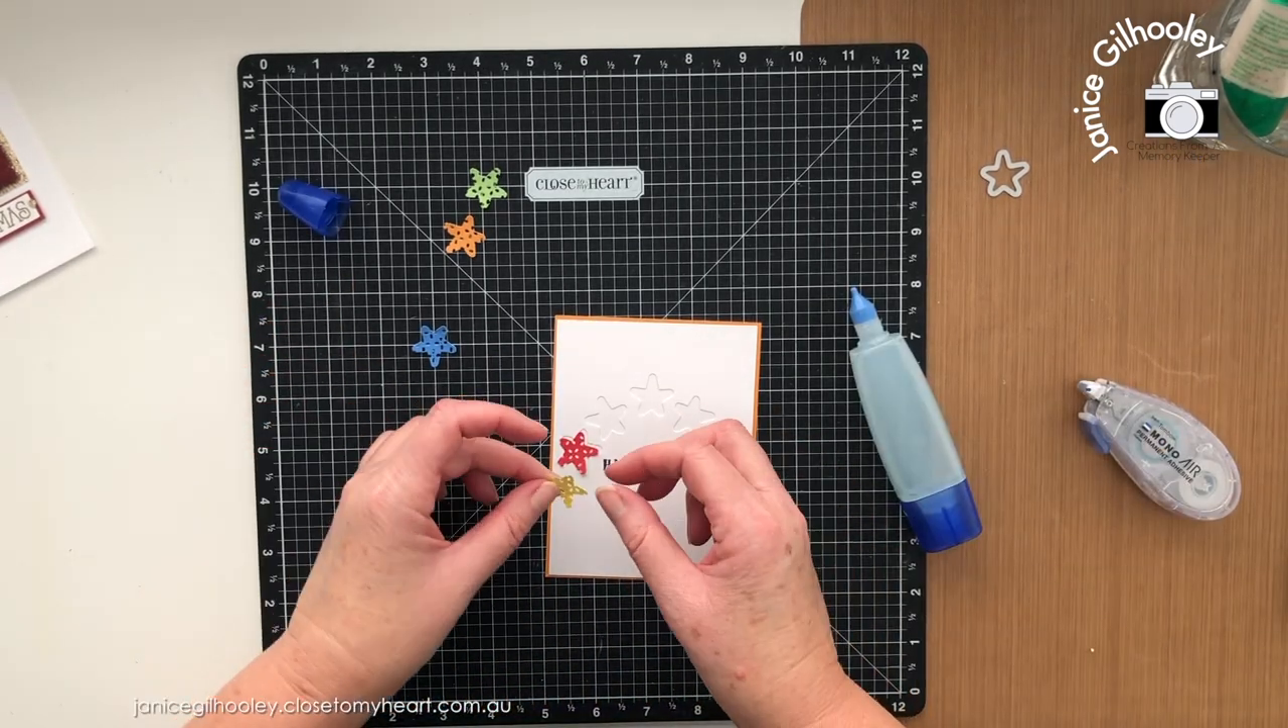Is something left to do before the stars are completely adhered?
Yes.